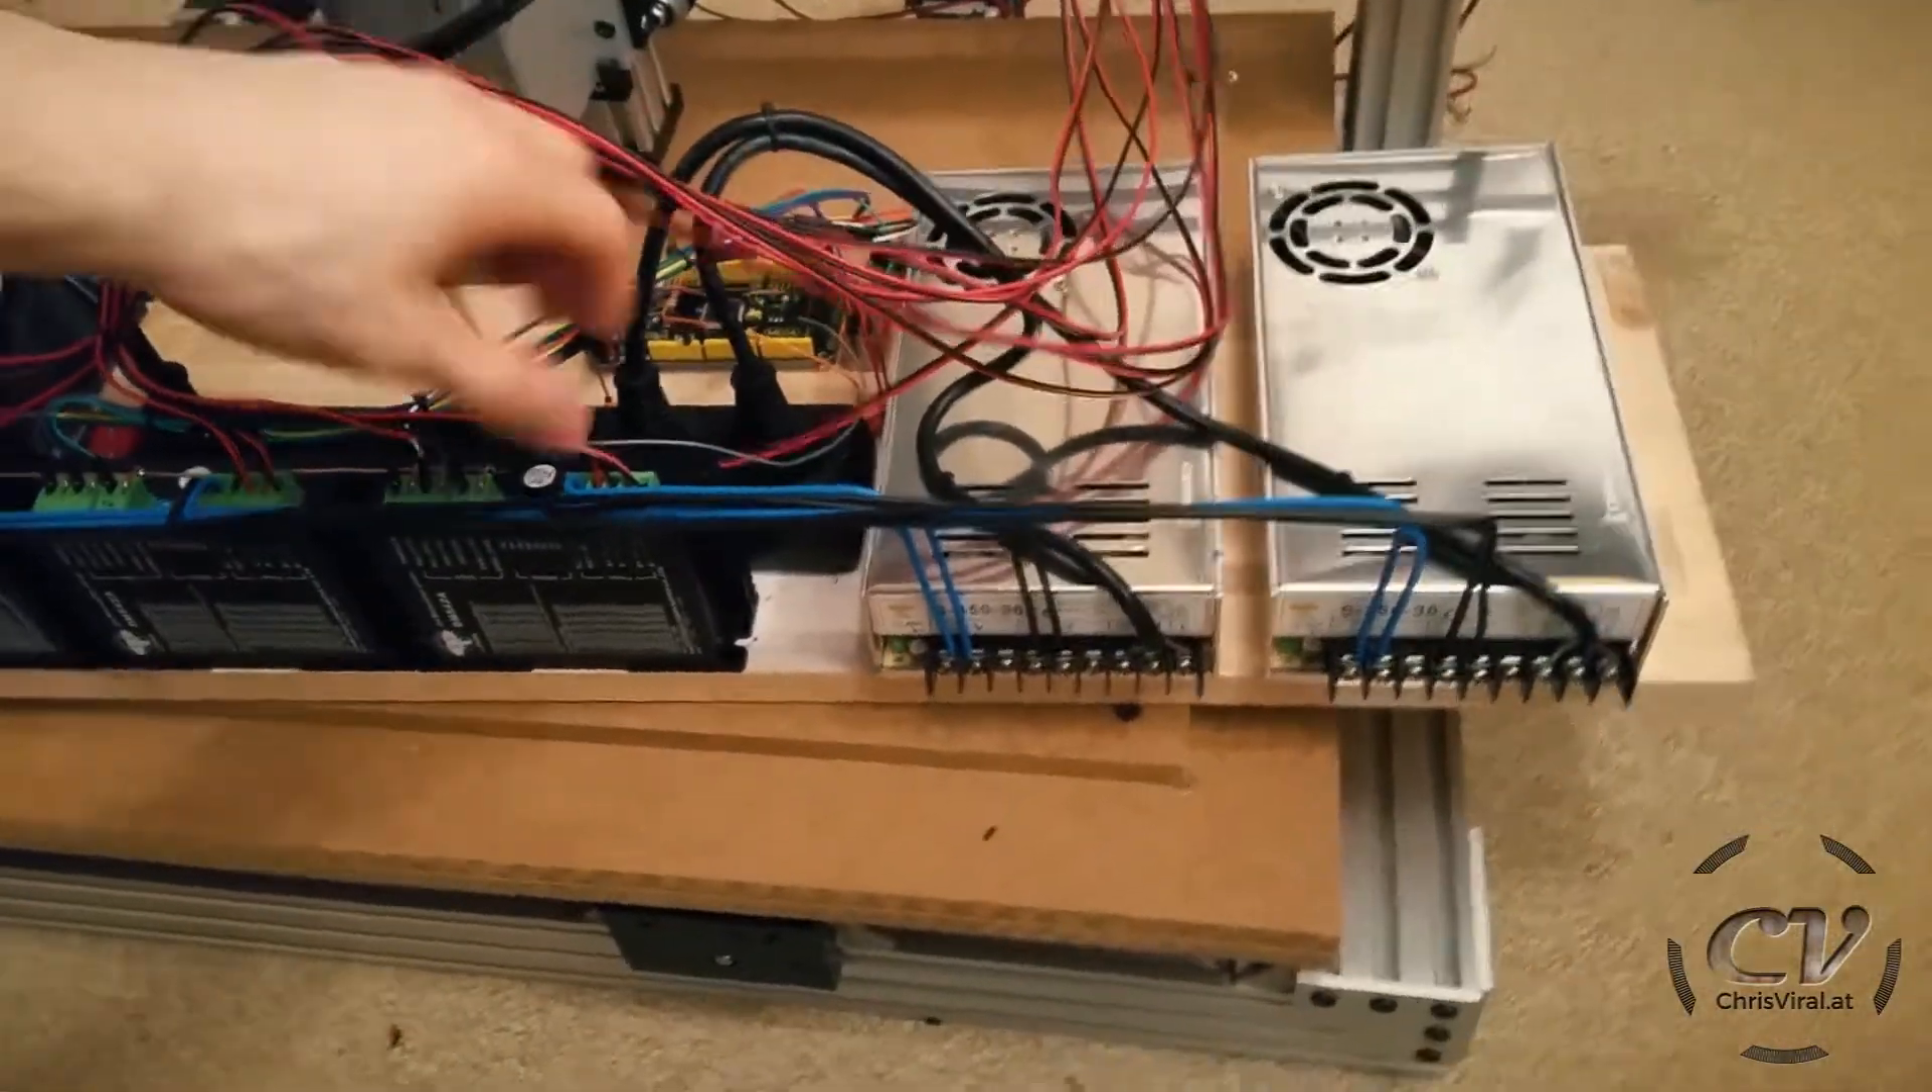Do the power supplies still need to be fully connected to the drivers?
No.